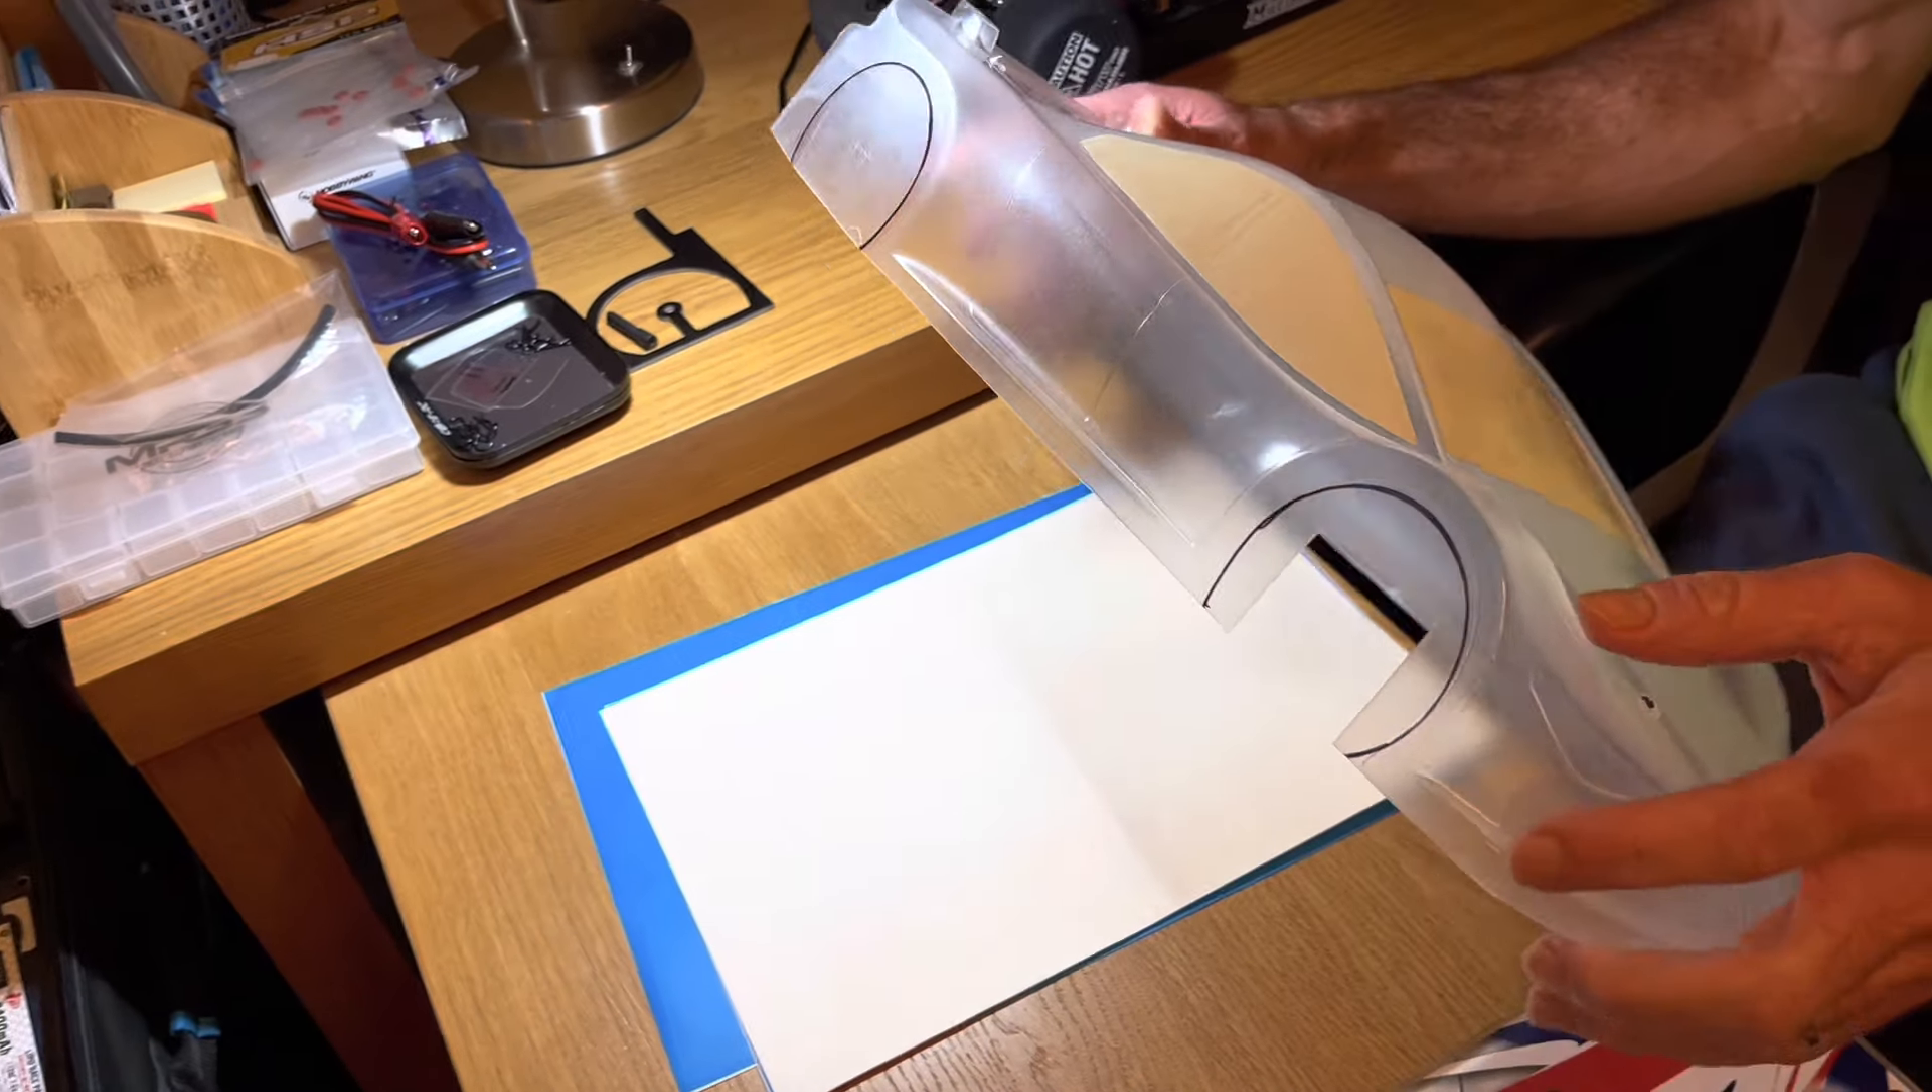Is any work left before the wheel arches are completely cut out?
Yes.